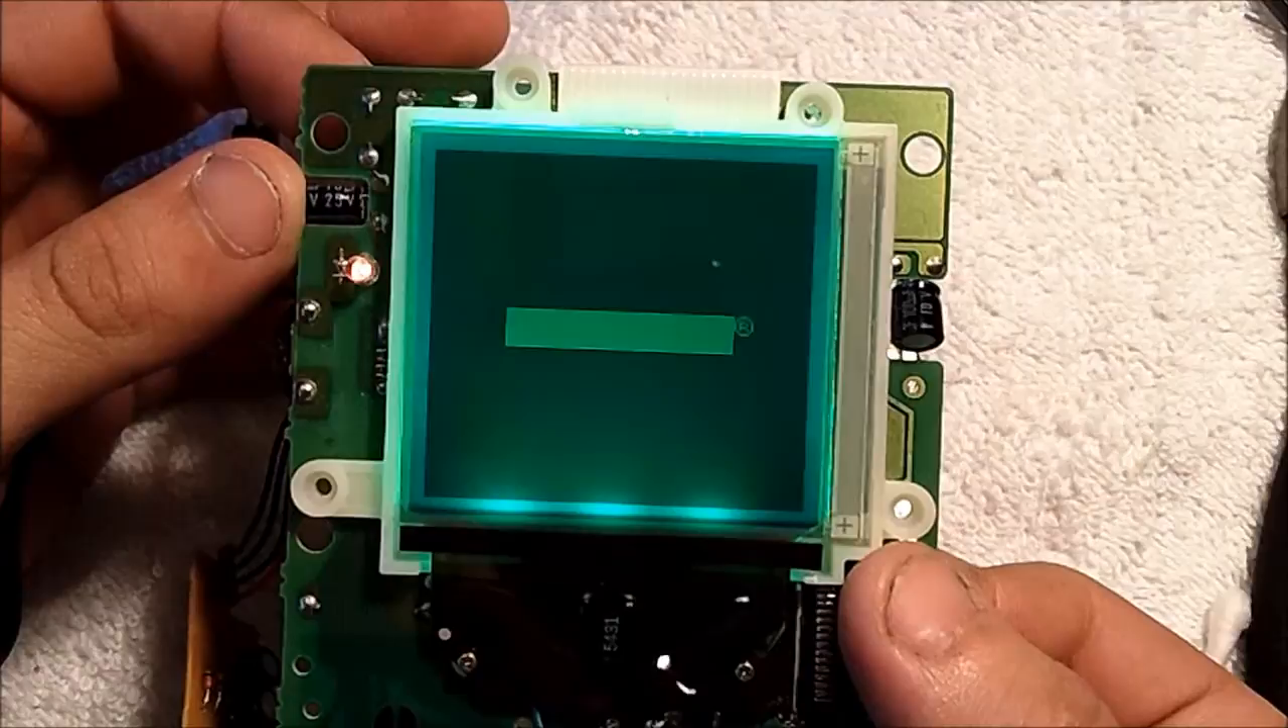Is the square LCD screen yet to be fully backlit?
No.